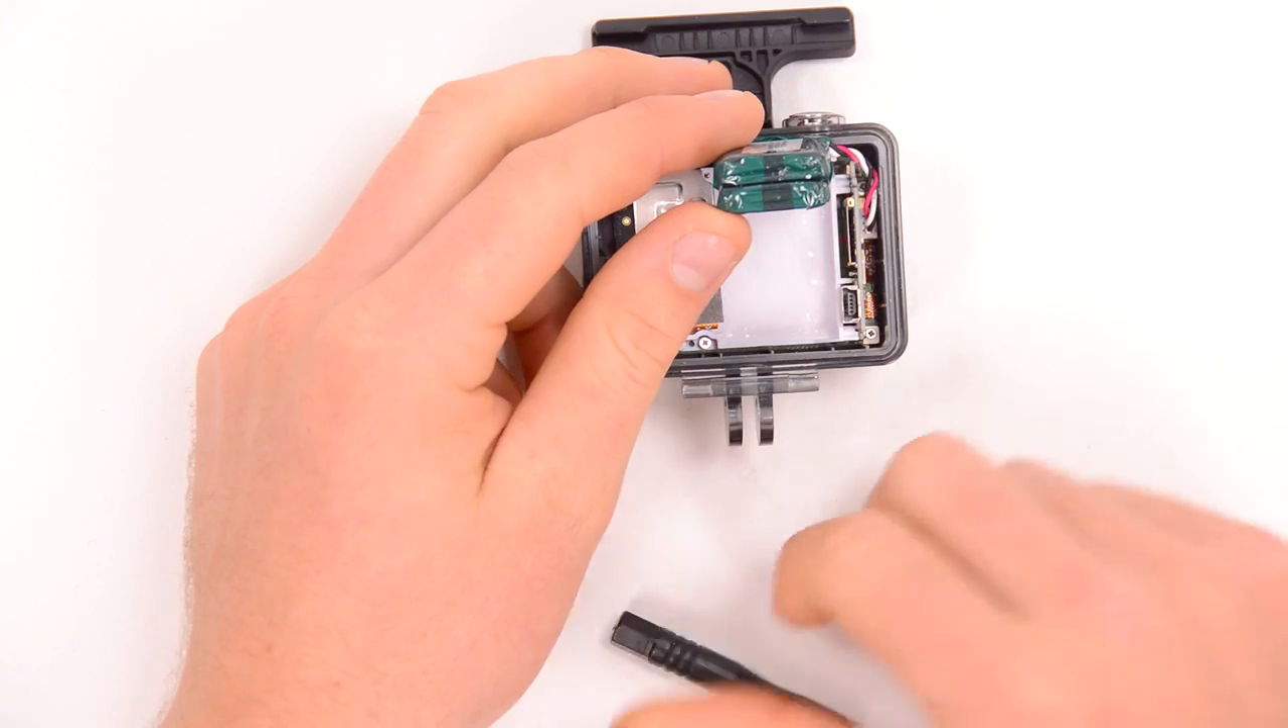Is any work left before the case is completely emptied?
Yes.